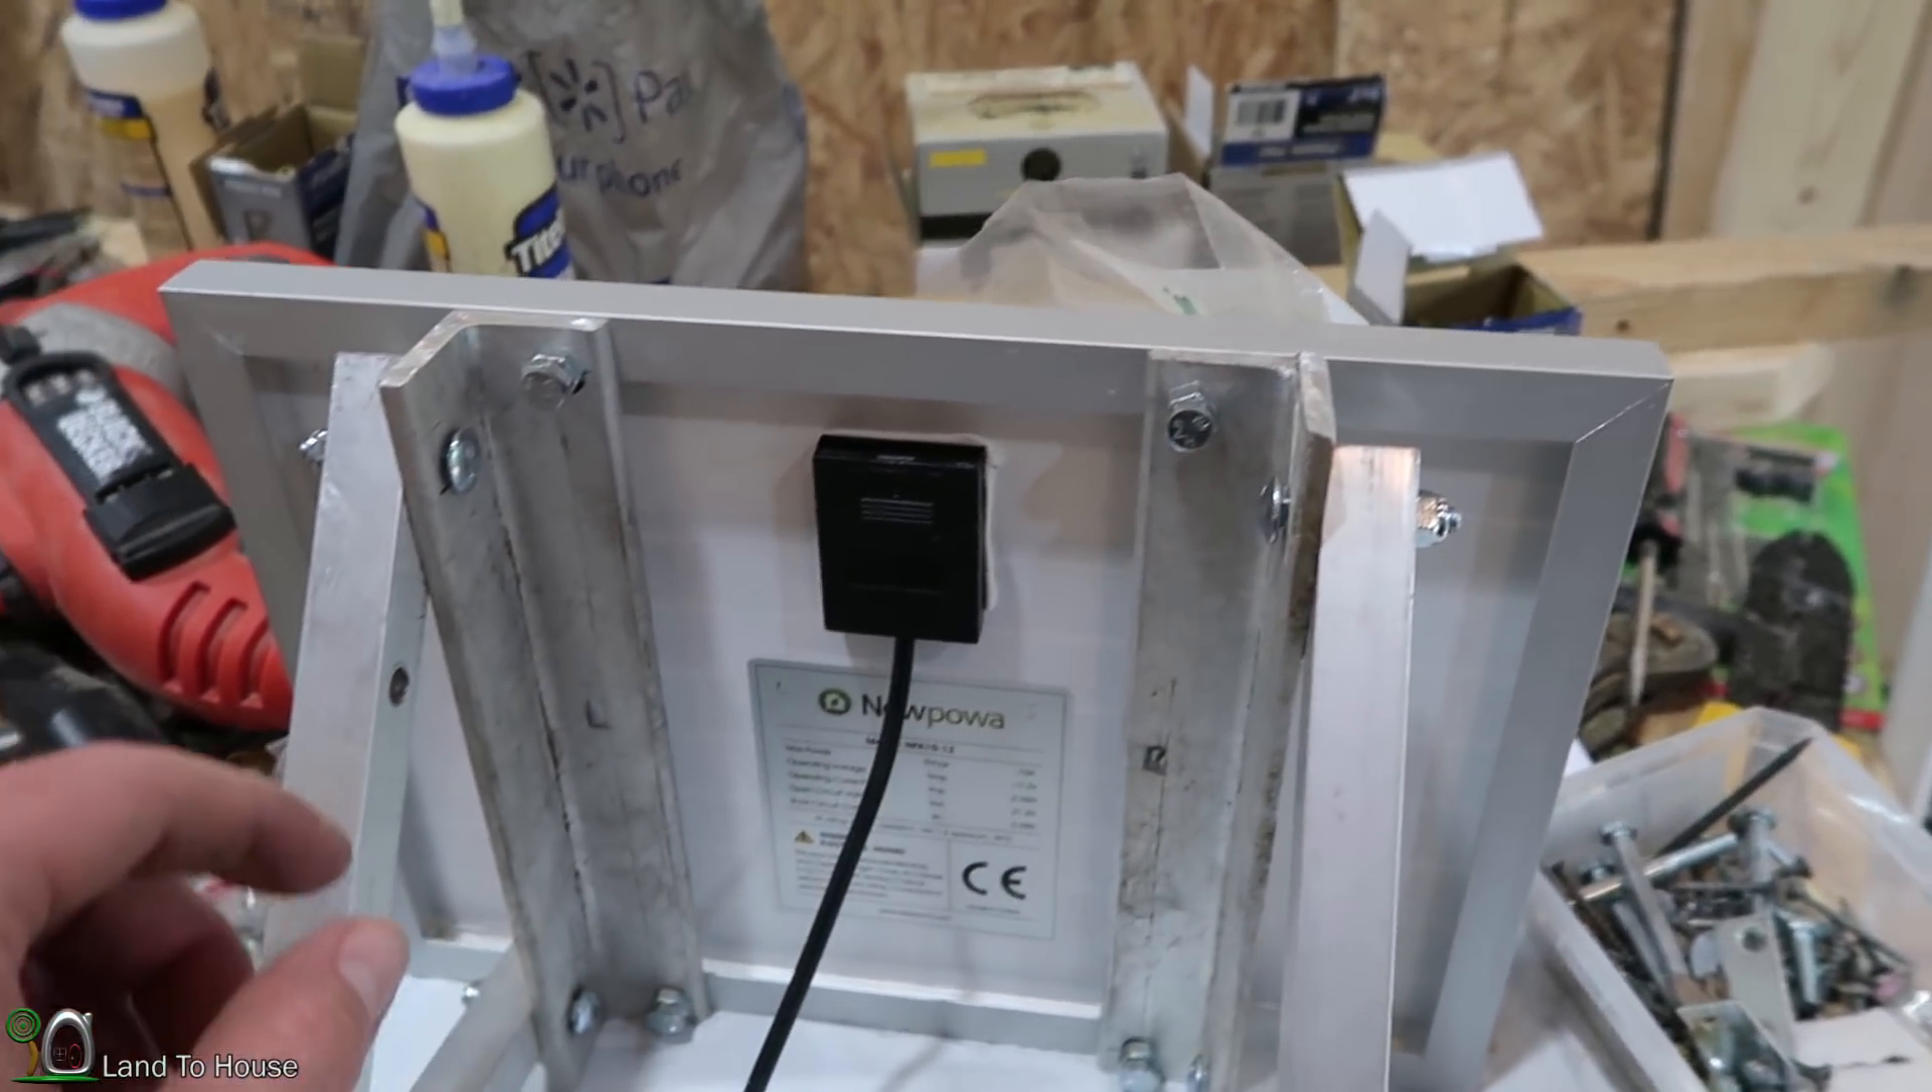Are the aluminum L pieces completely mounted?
Yes.